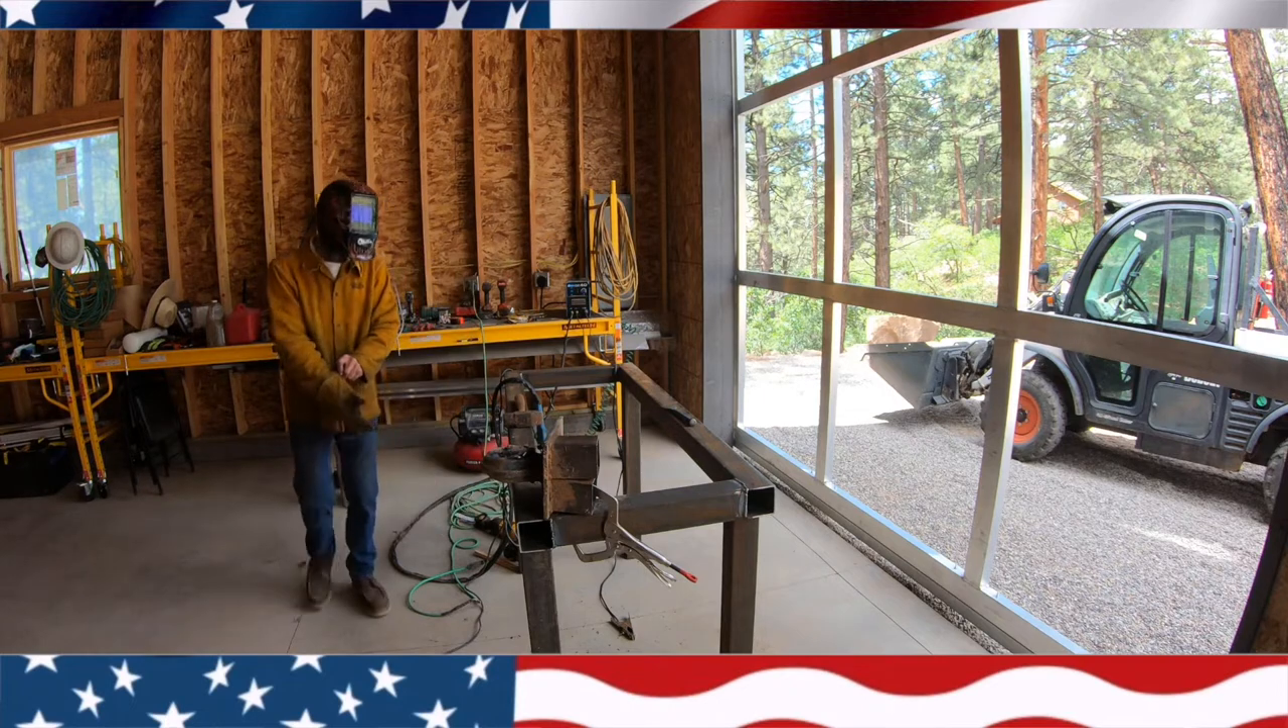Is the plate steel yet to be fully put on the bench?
Yes.